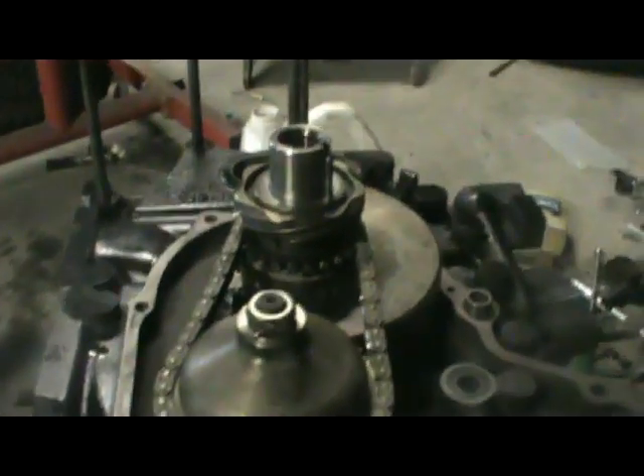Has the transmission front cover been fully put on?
No.